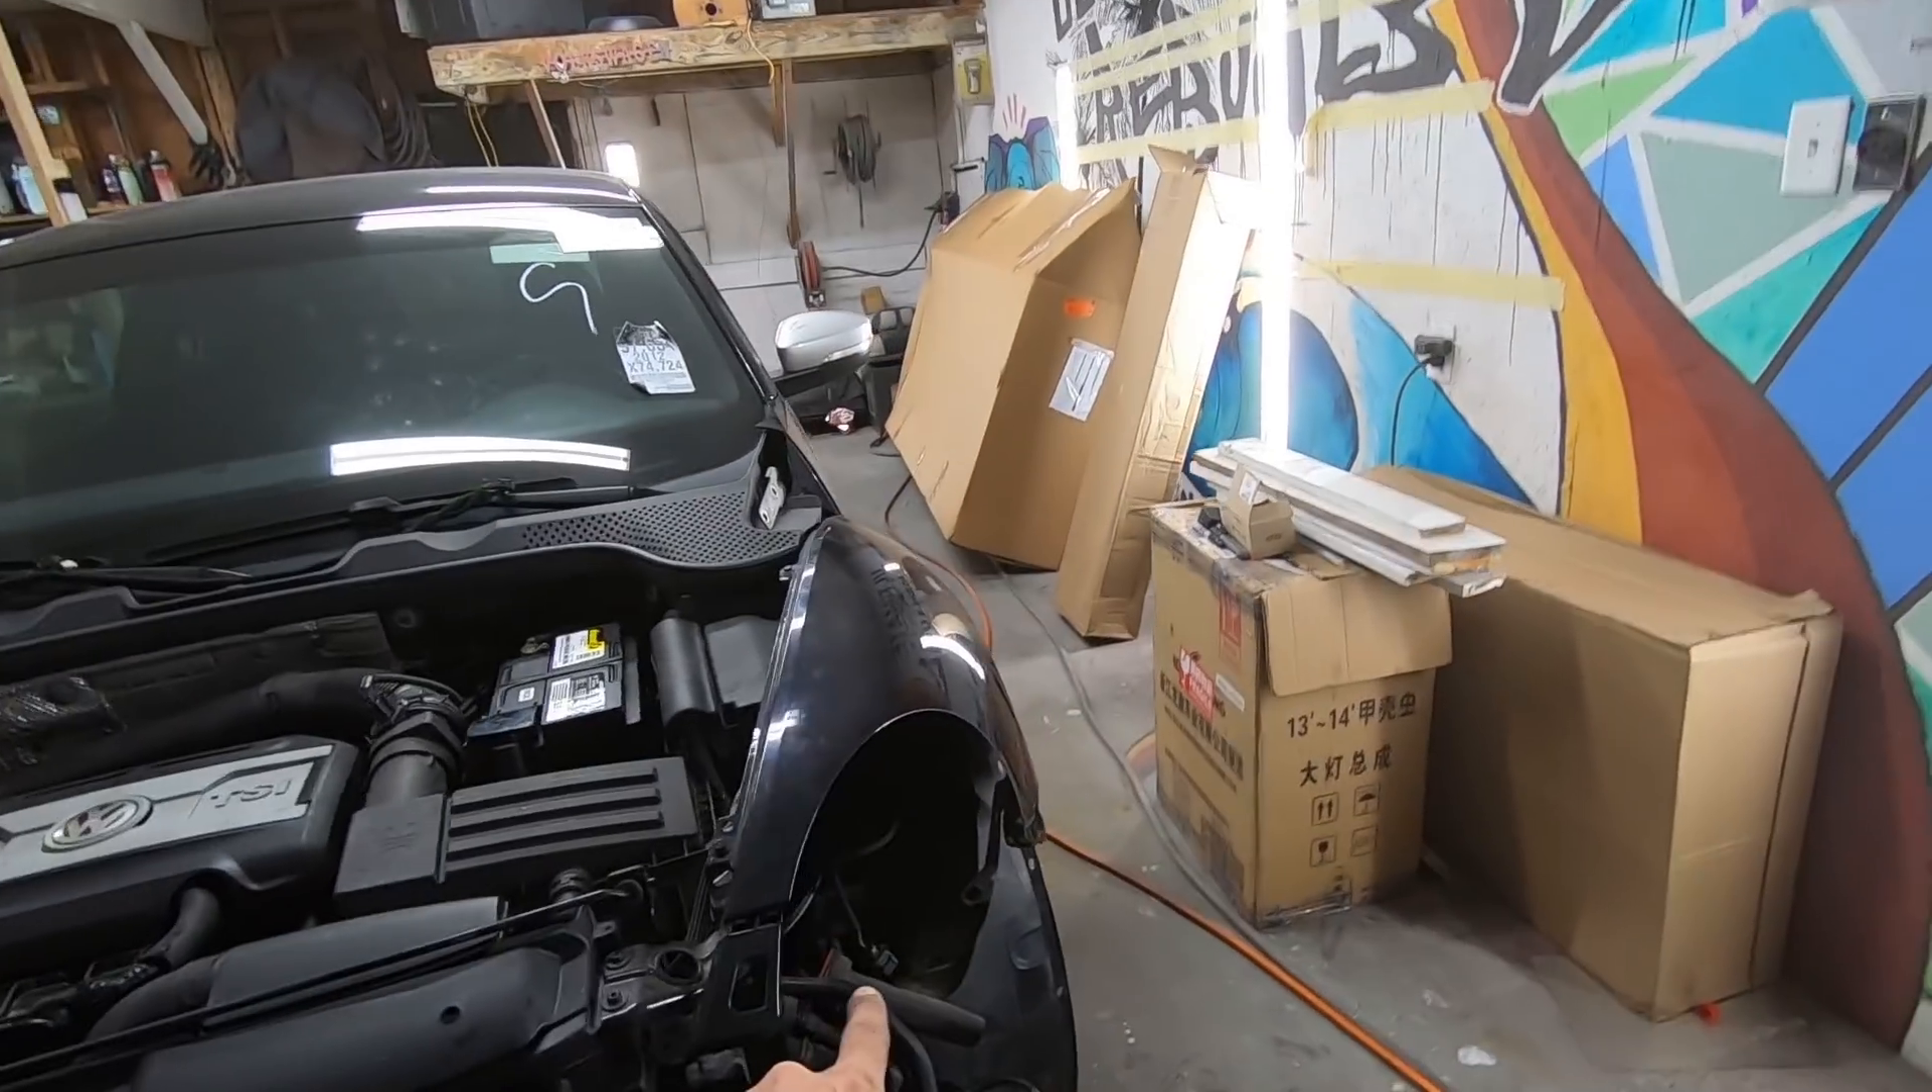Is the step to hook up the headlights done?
No.